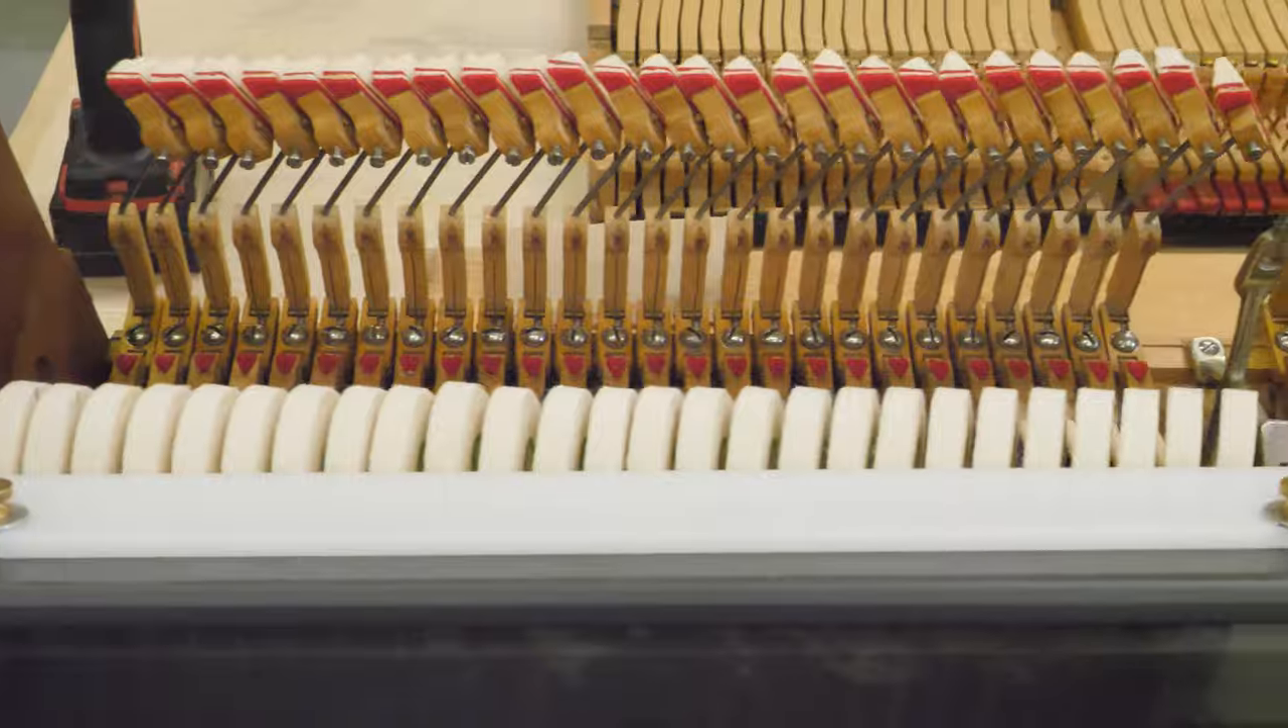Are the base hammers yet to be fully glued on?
No.